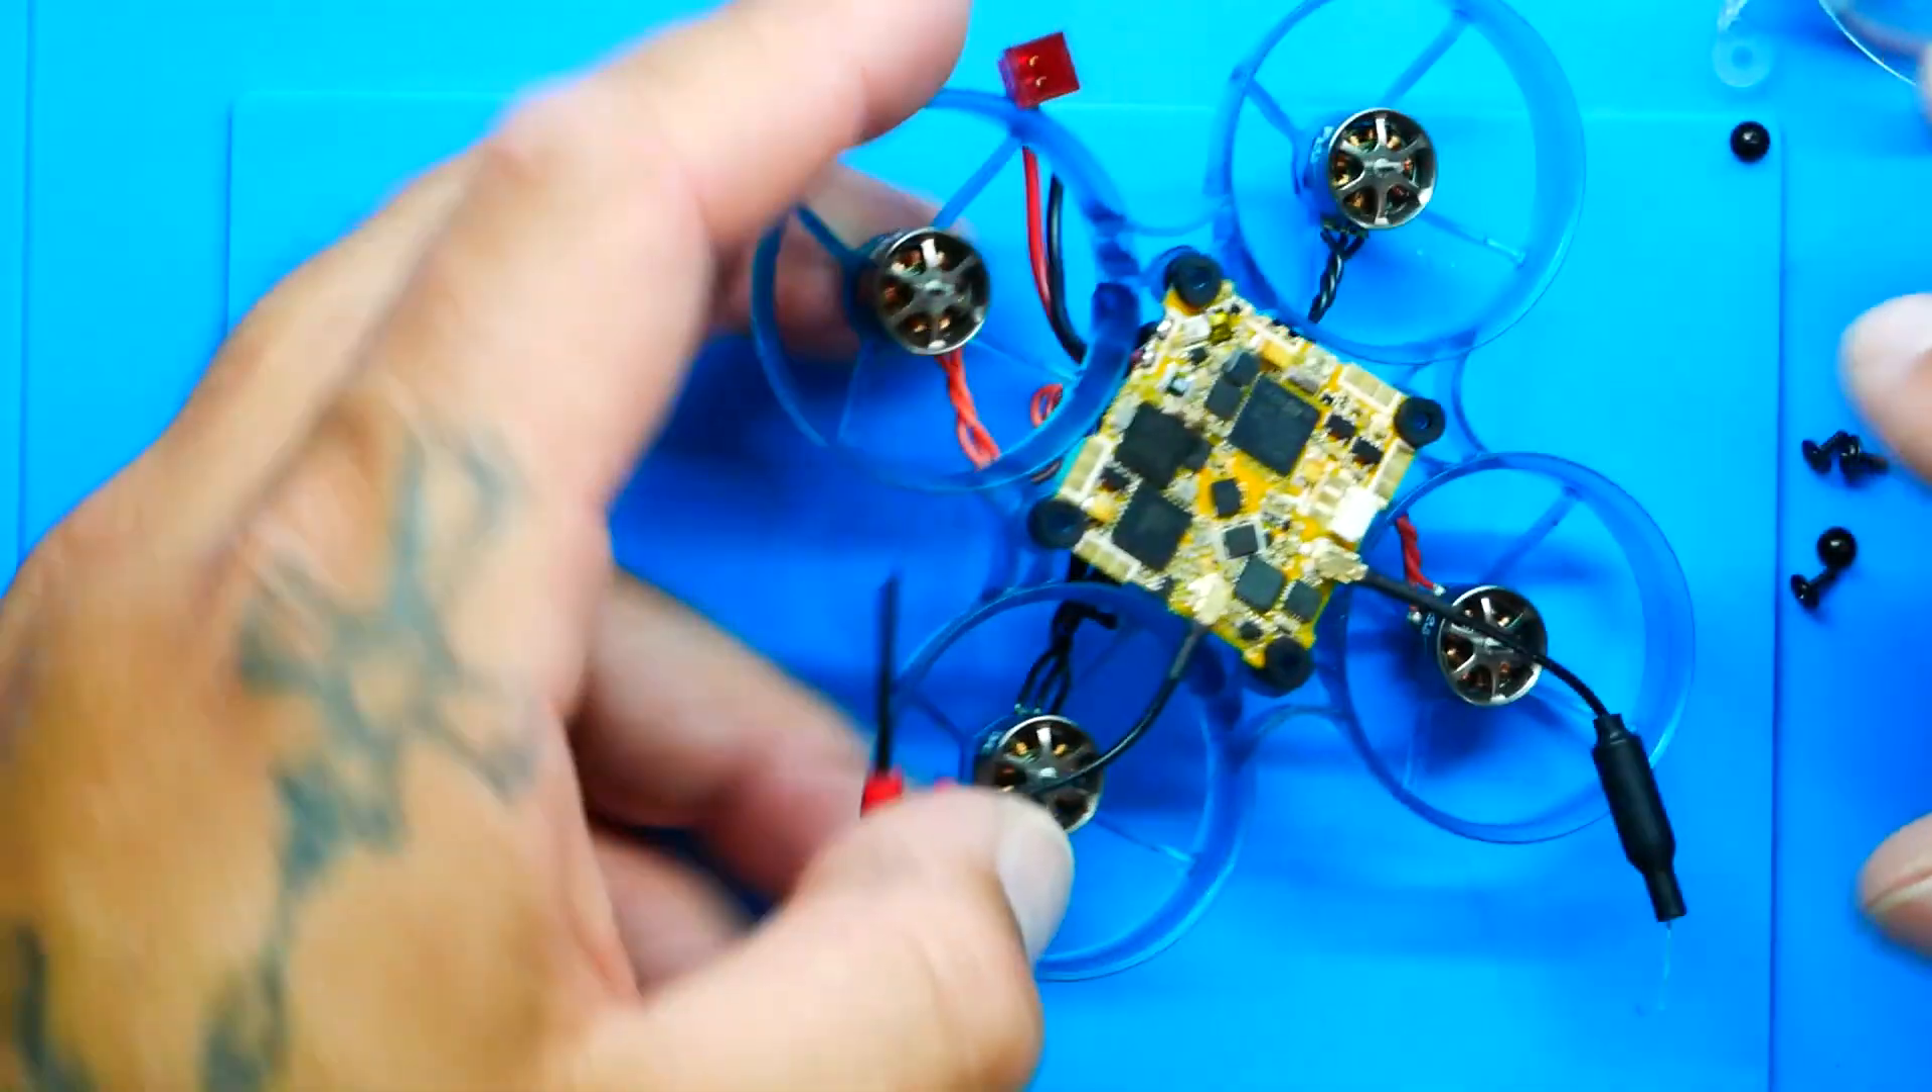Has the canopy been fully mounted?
No.